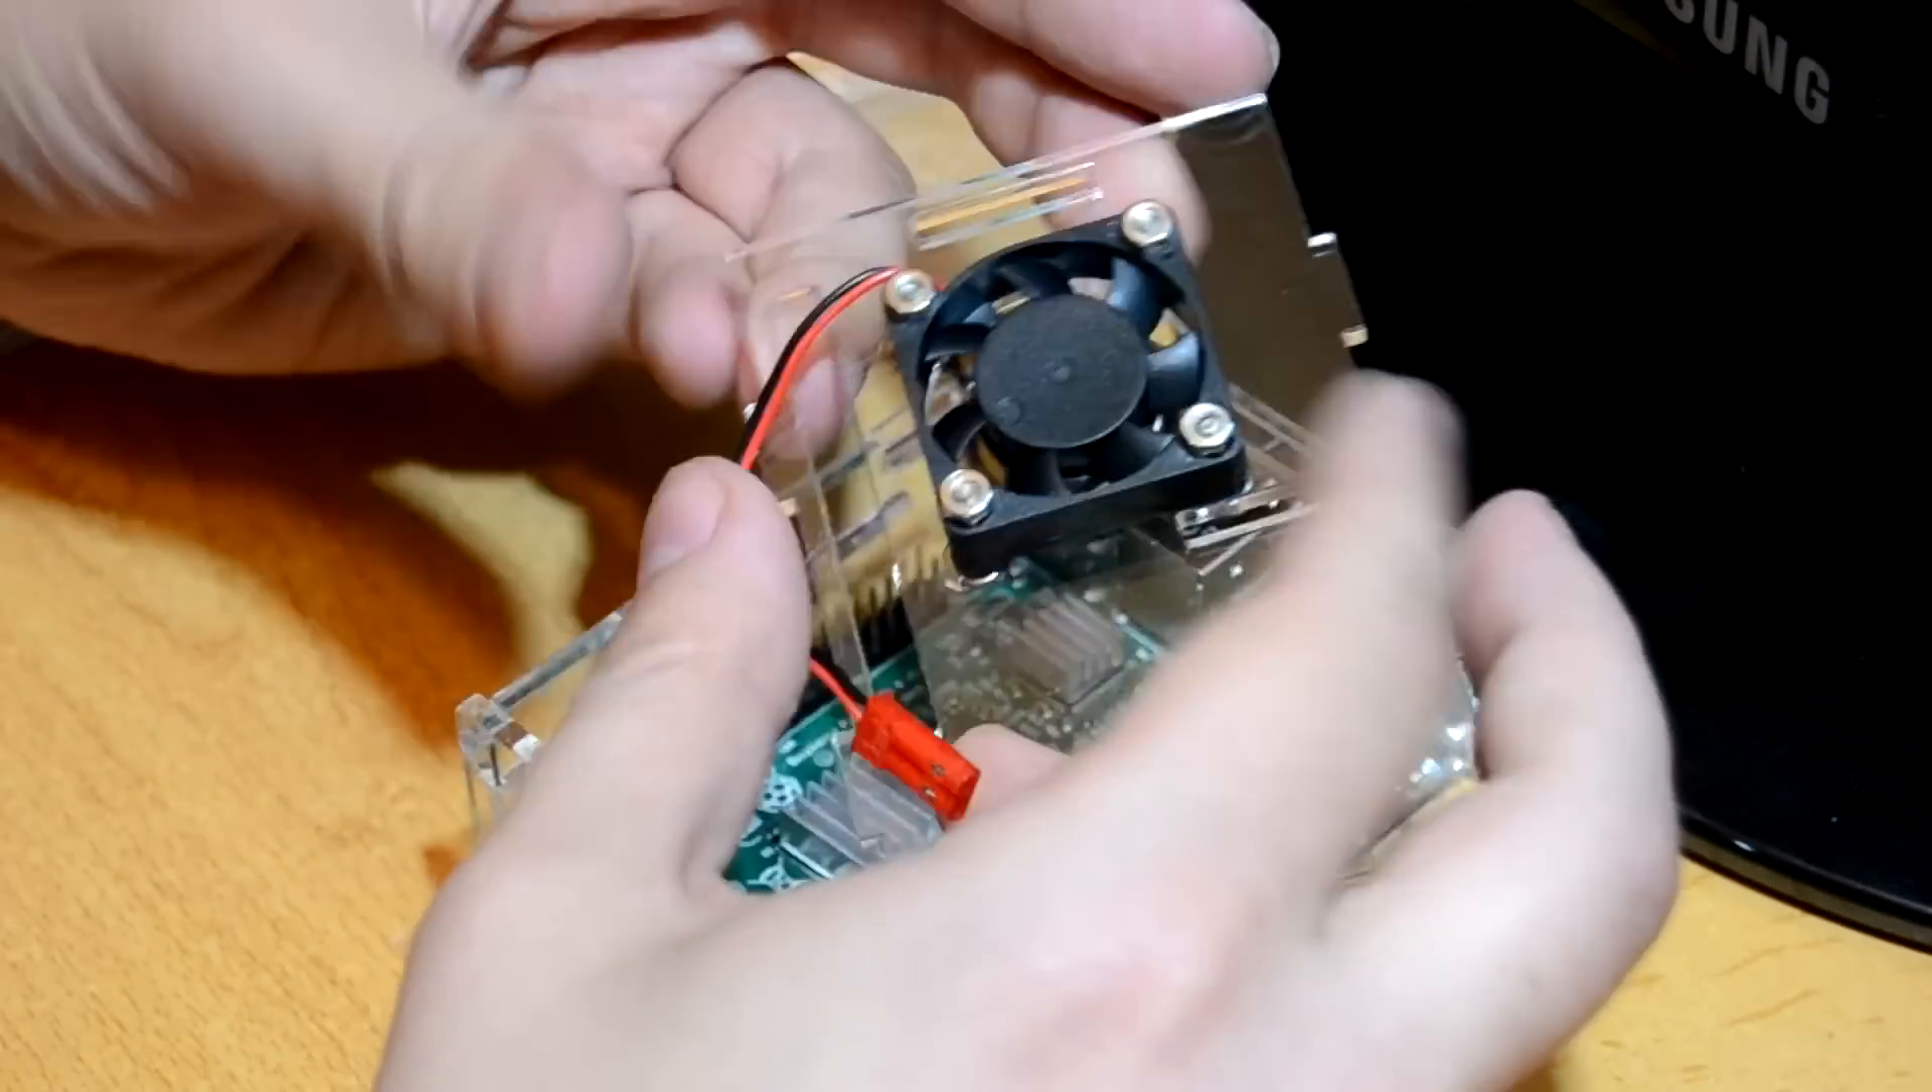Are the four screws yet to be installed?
No.